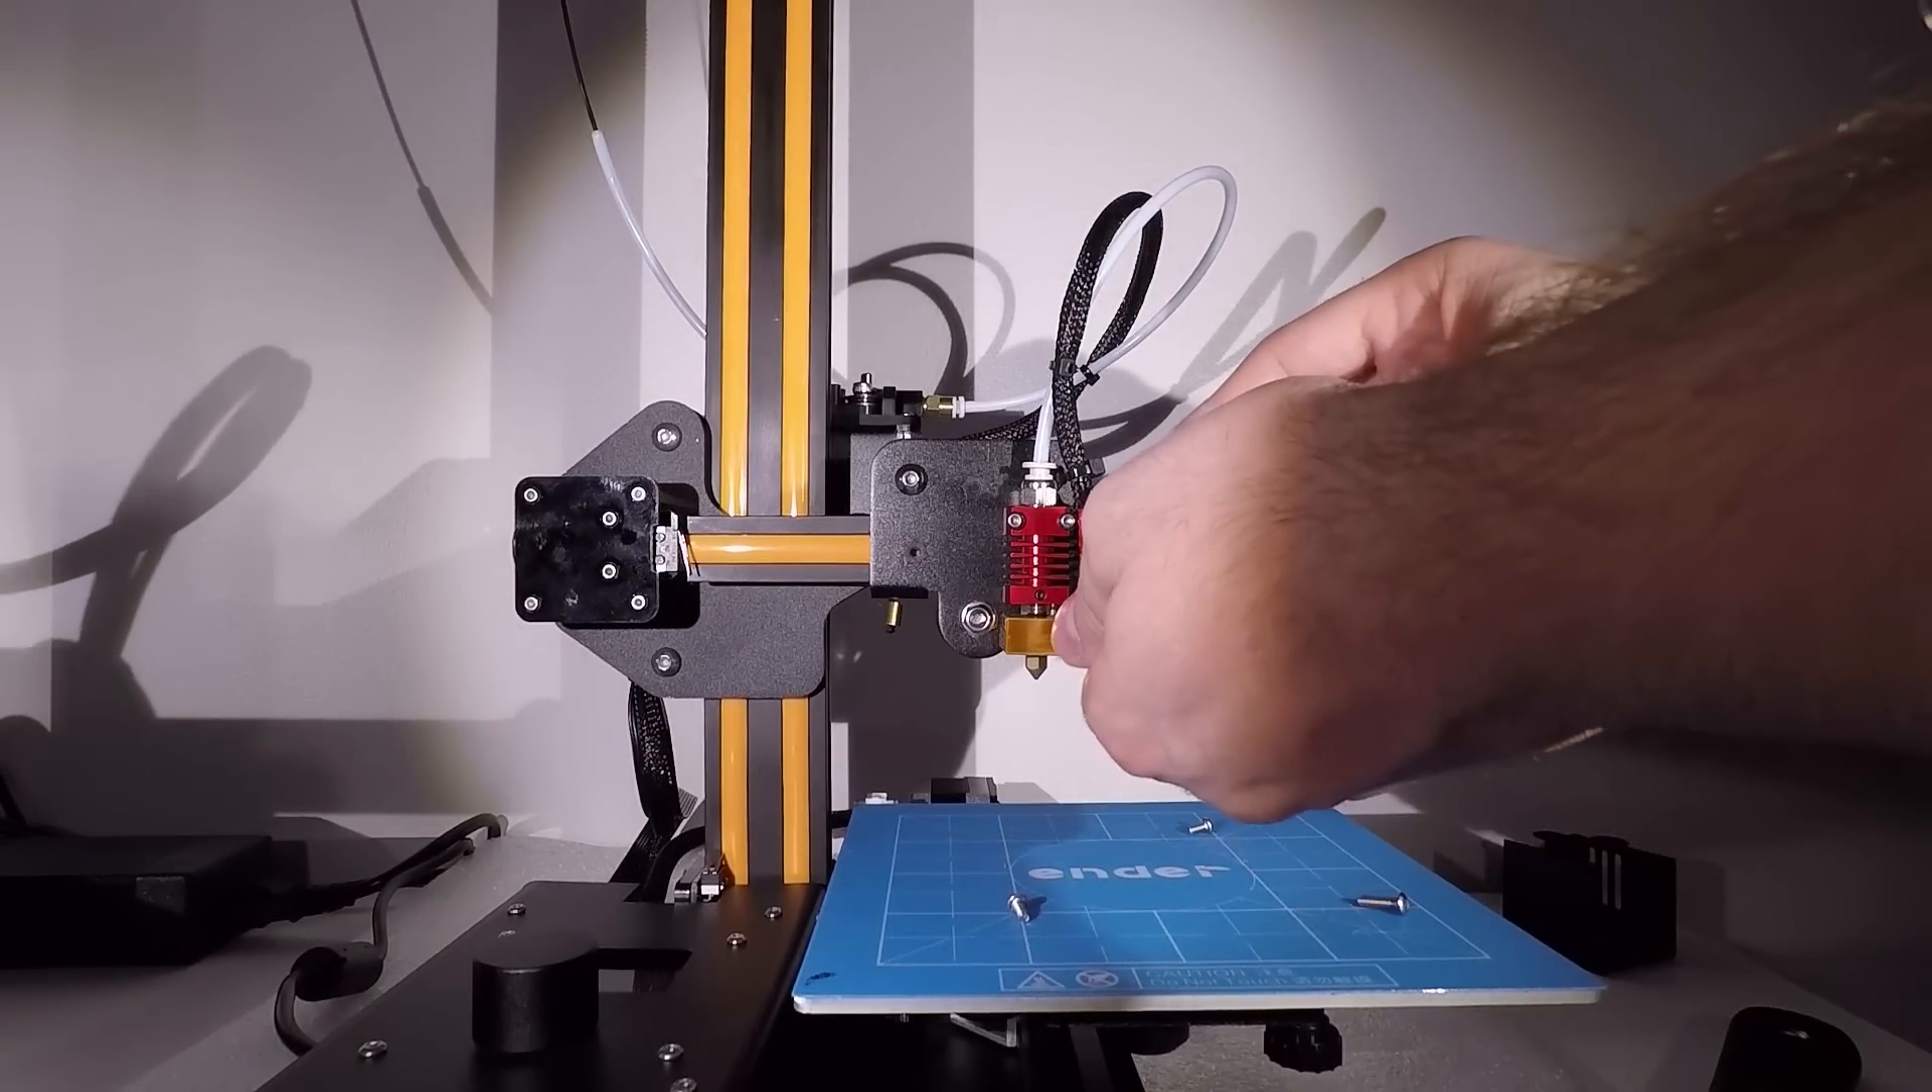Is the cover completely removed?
Yes.